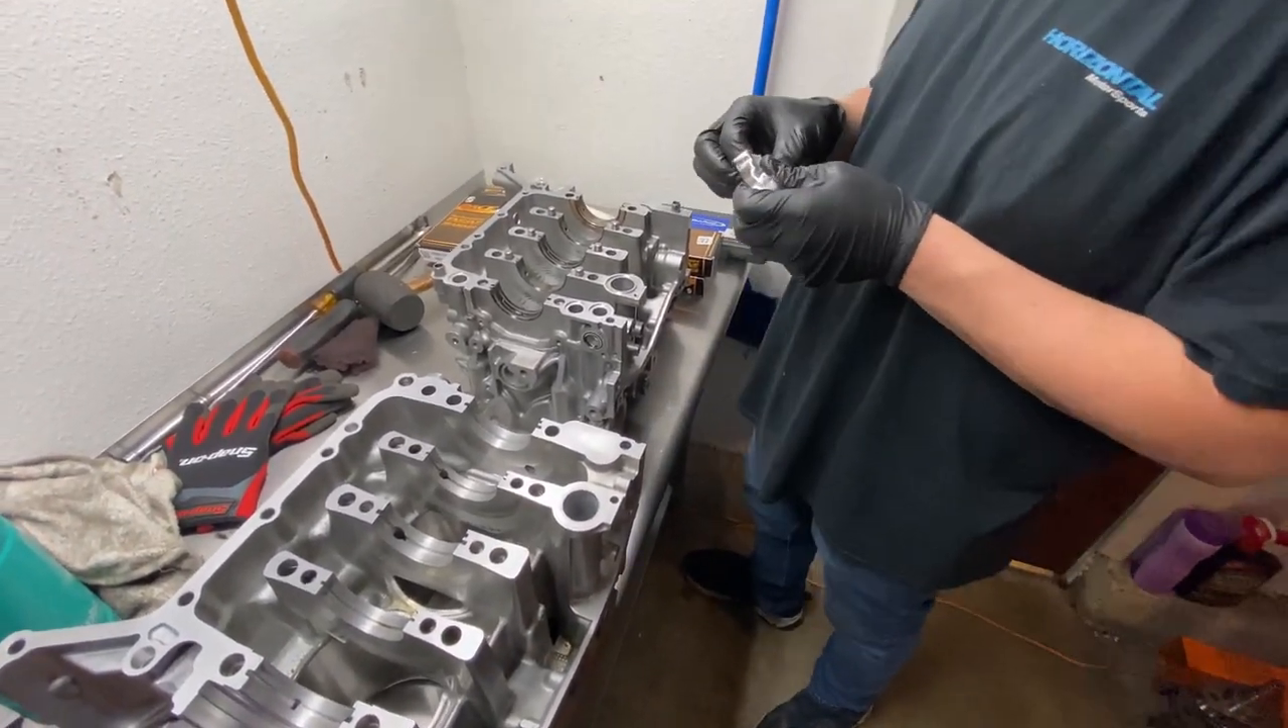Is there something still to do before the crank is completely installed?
Yes.